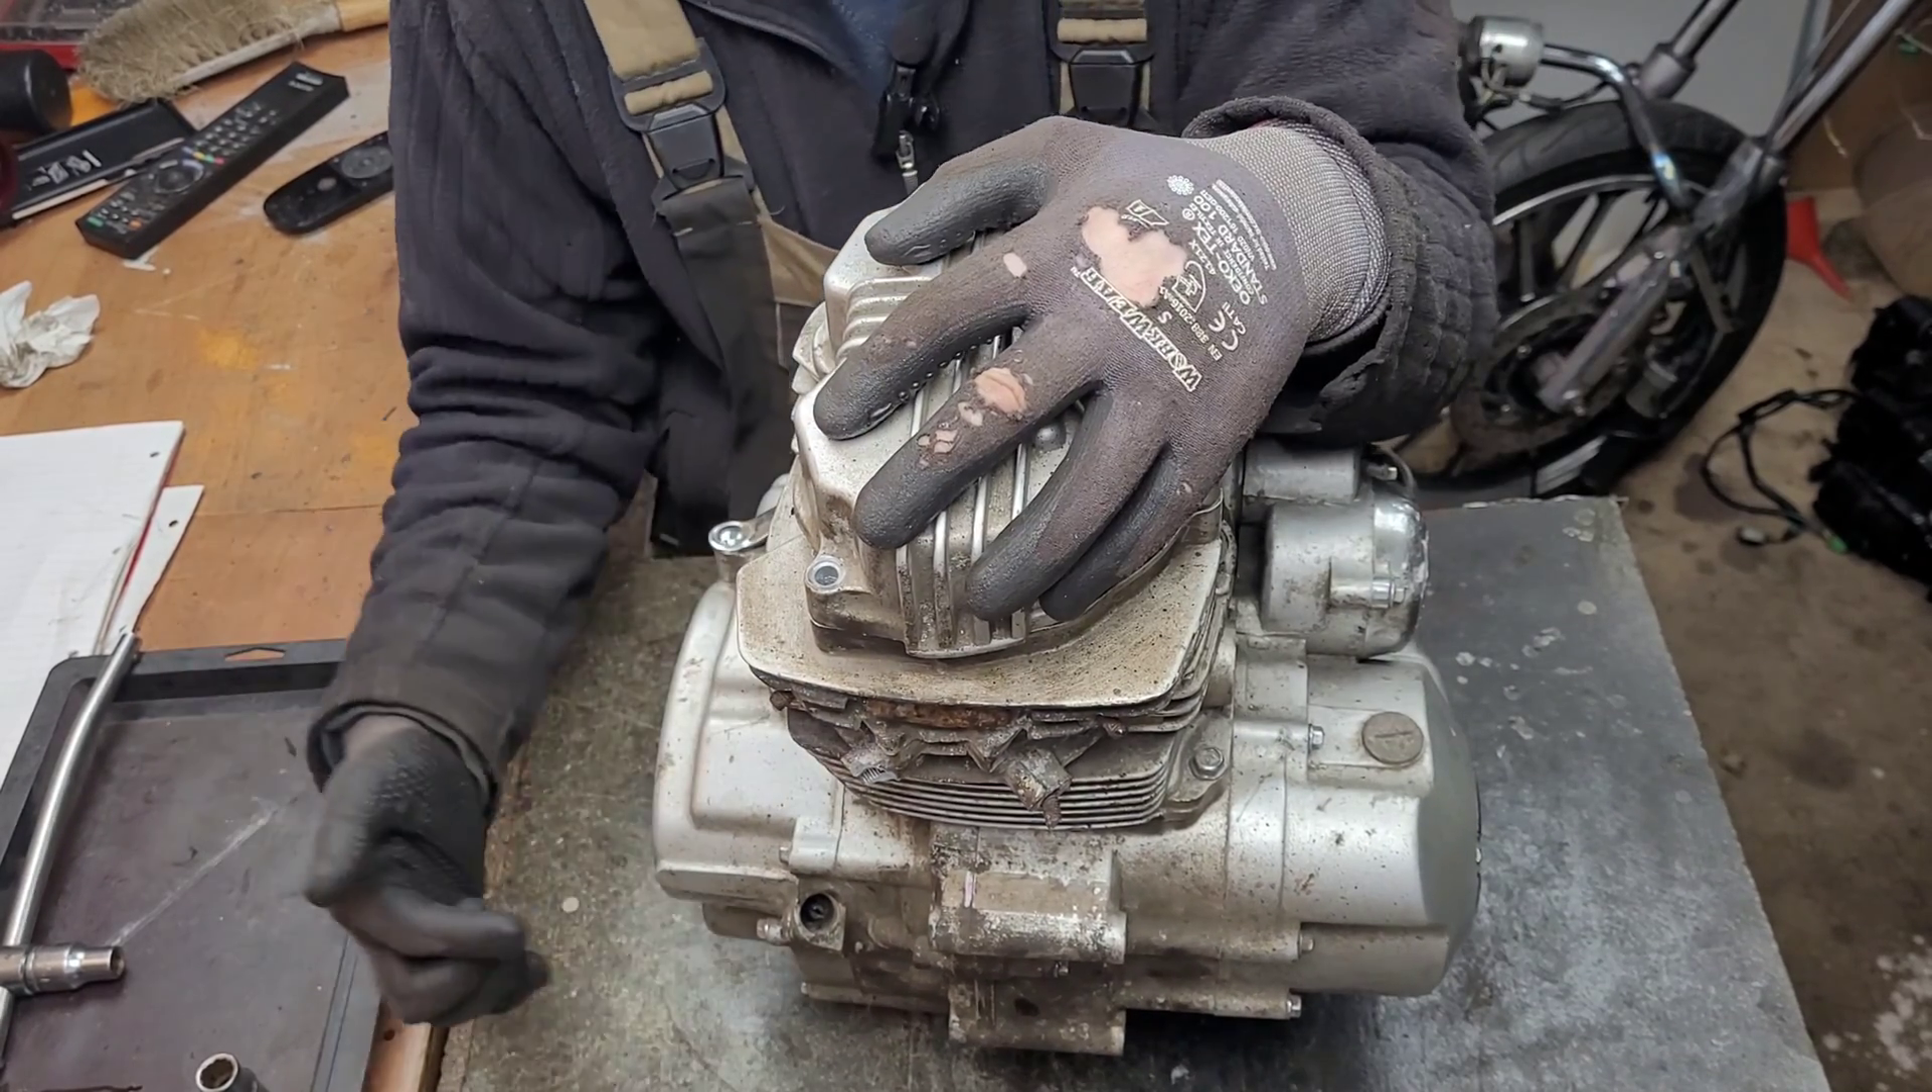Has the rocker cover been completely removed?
No.